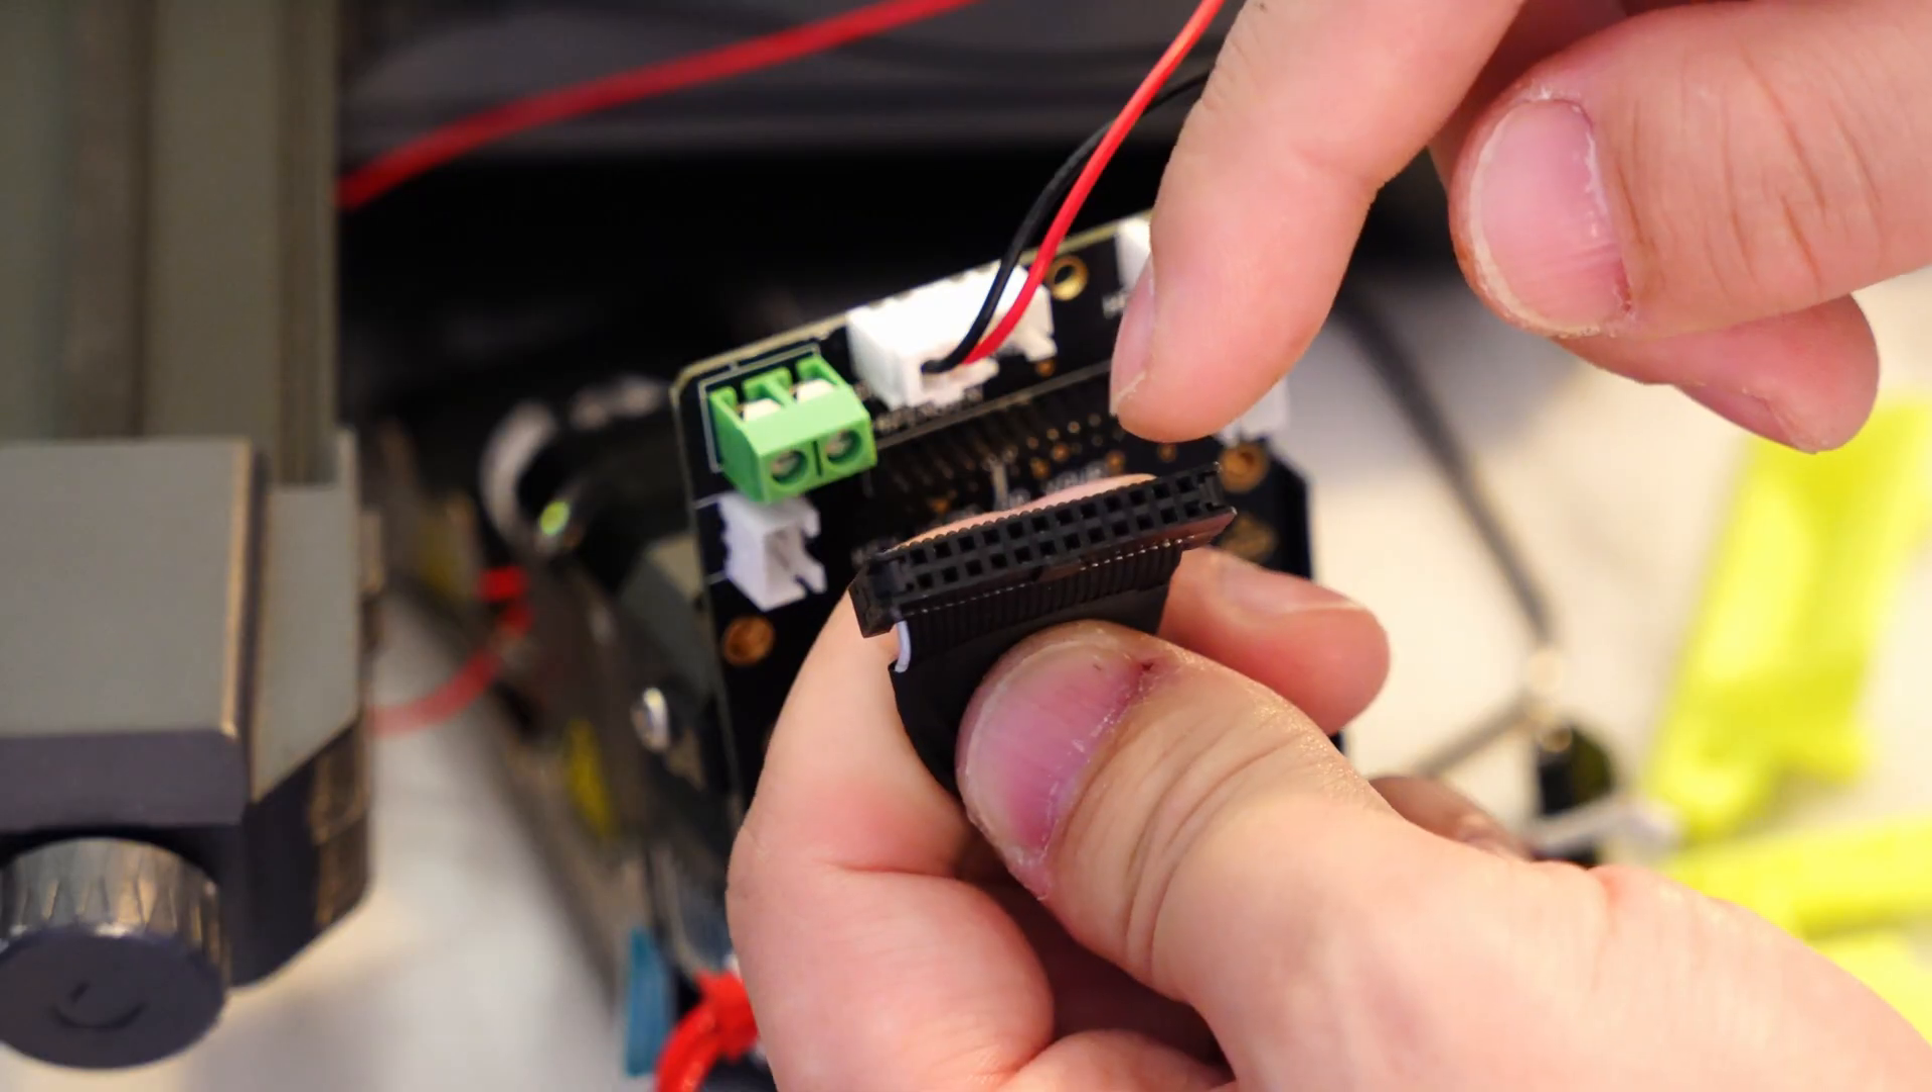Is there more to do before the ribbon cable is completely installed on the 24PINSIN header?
Yes.